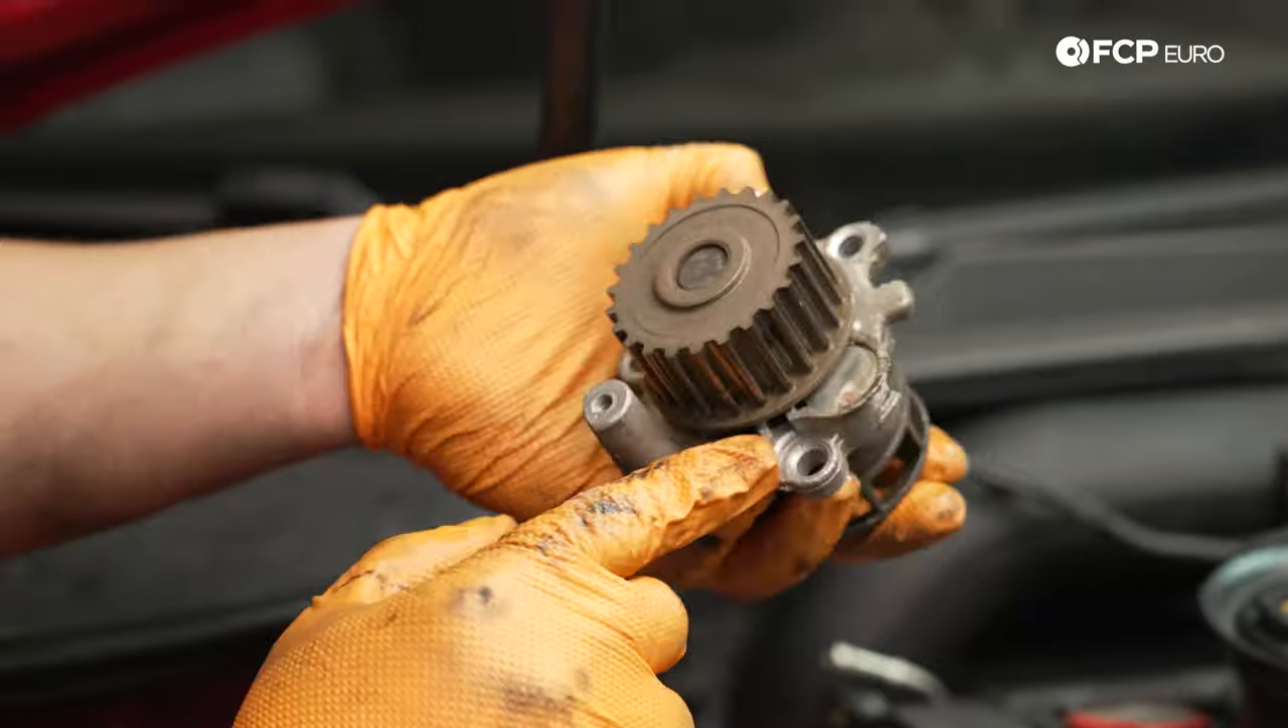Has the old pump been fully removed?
Yes.